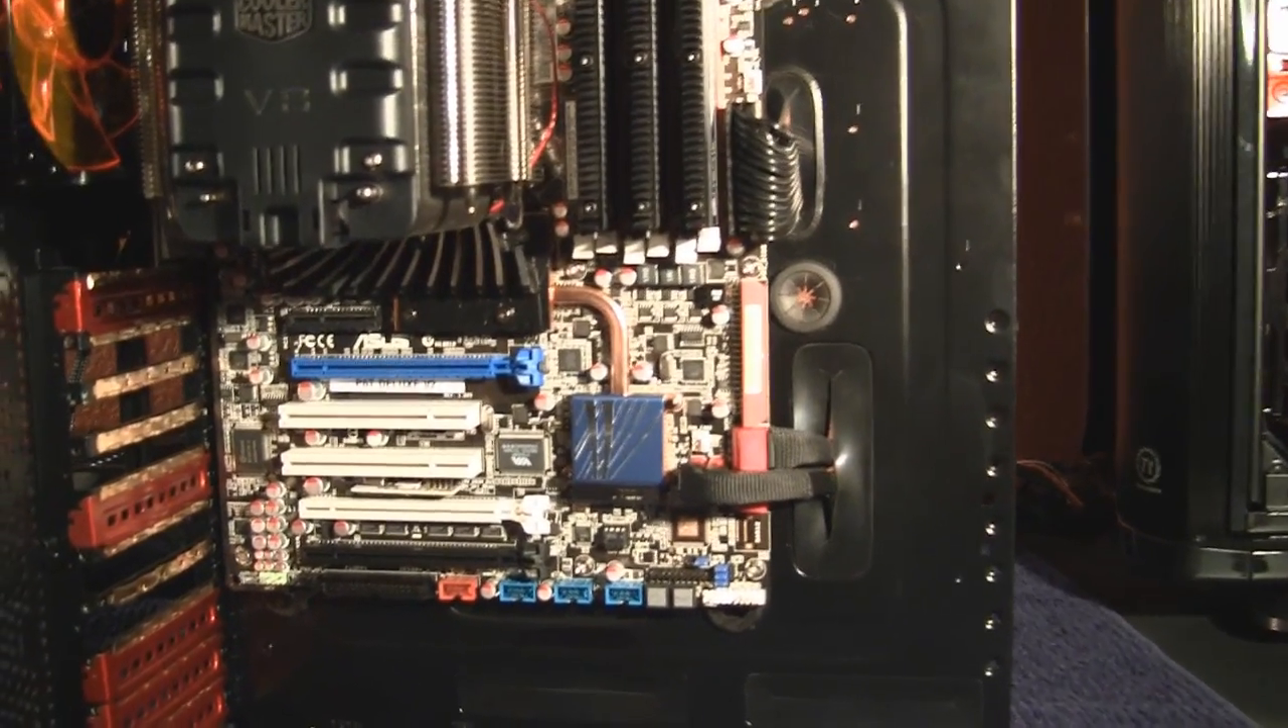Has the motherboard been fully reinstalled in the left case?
Yes.